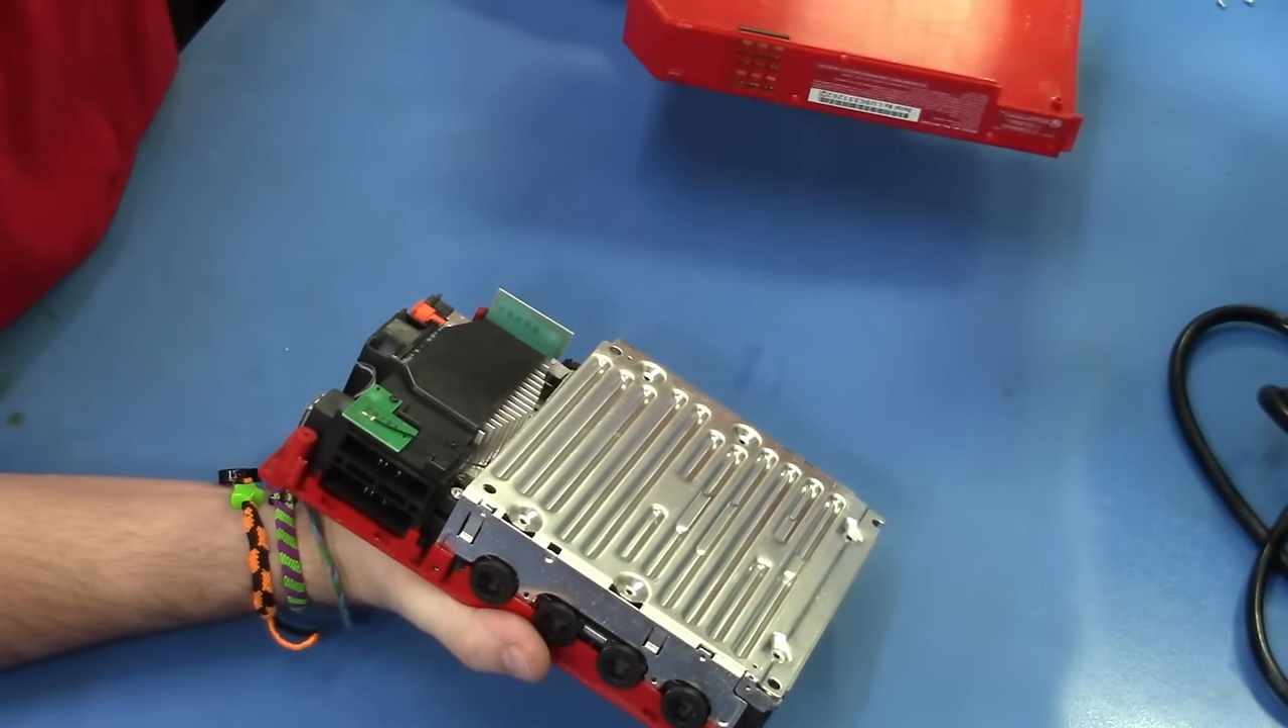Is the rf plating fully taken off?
No.